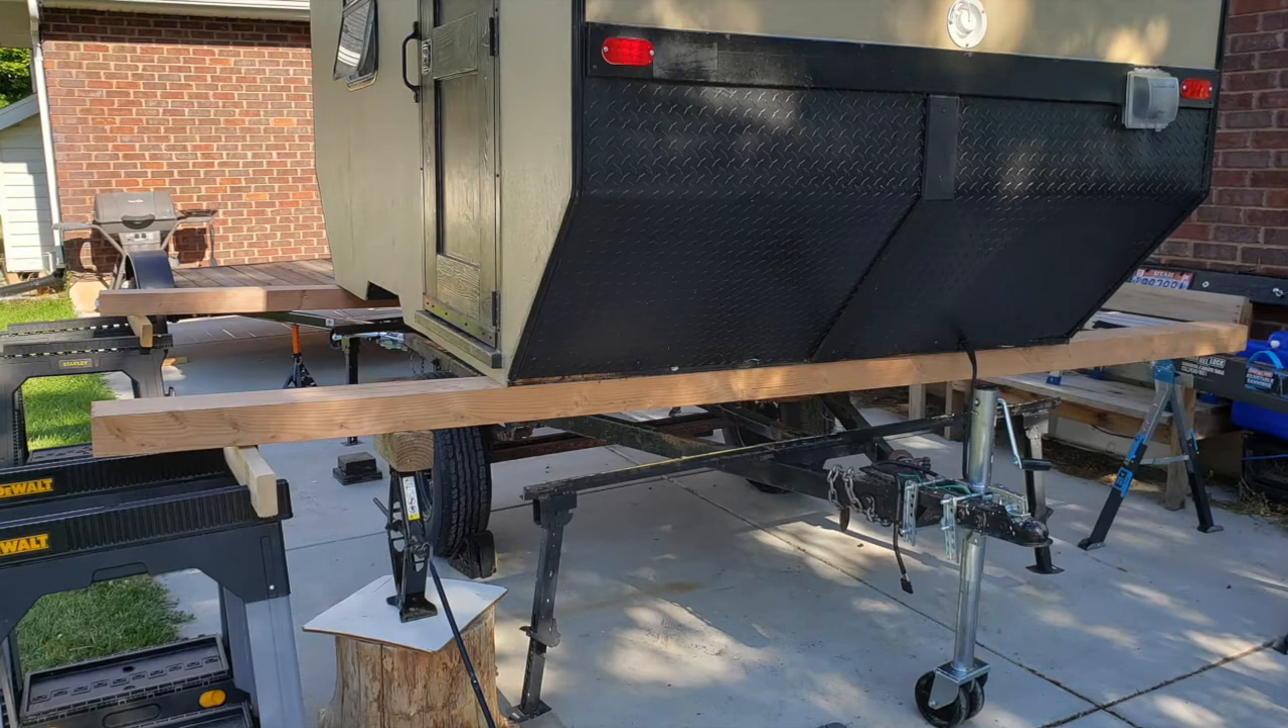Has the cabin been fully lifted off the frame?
Yes.